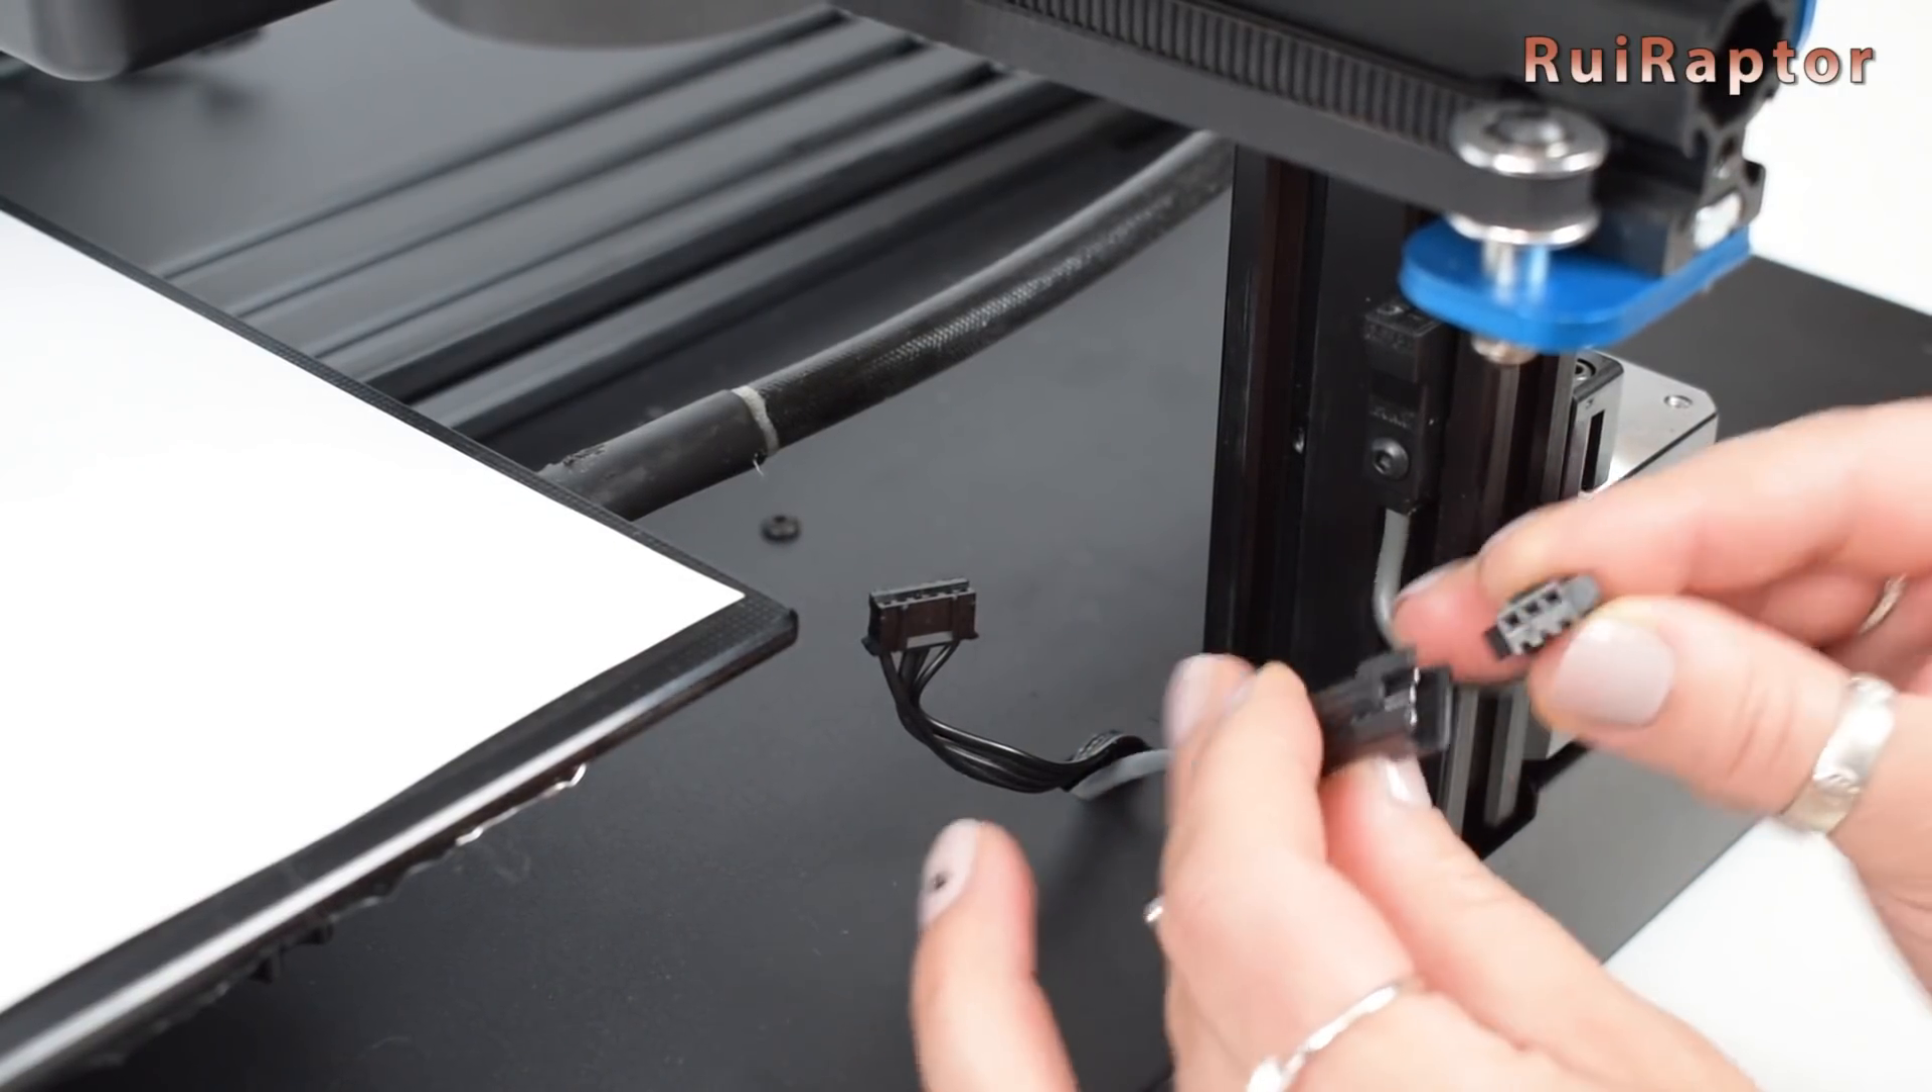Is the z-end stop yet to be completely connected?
Yes.